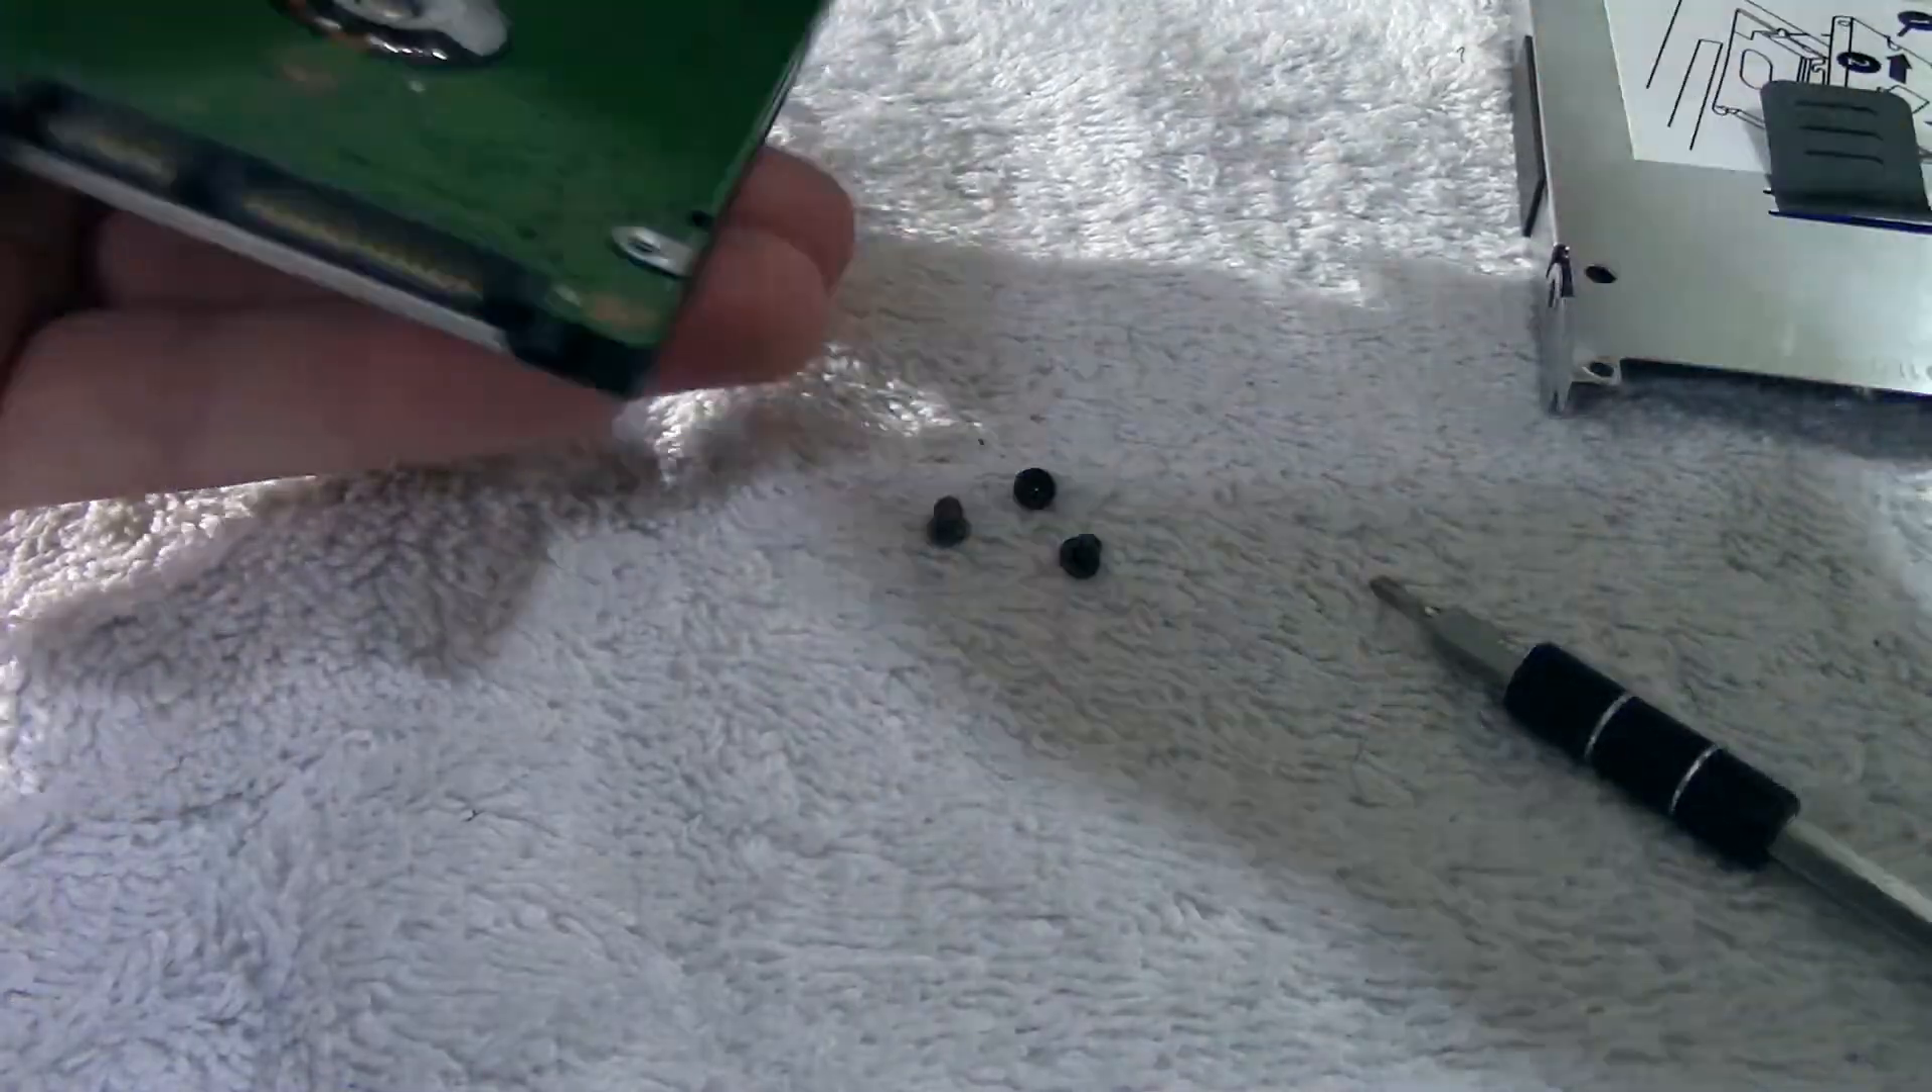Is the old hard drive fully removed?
Yes.